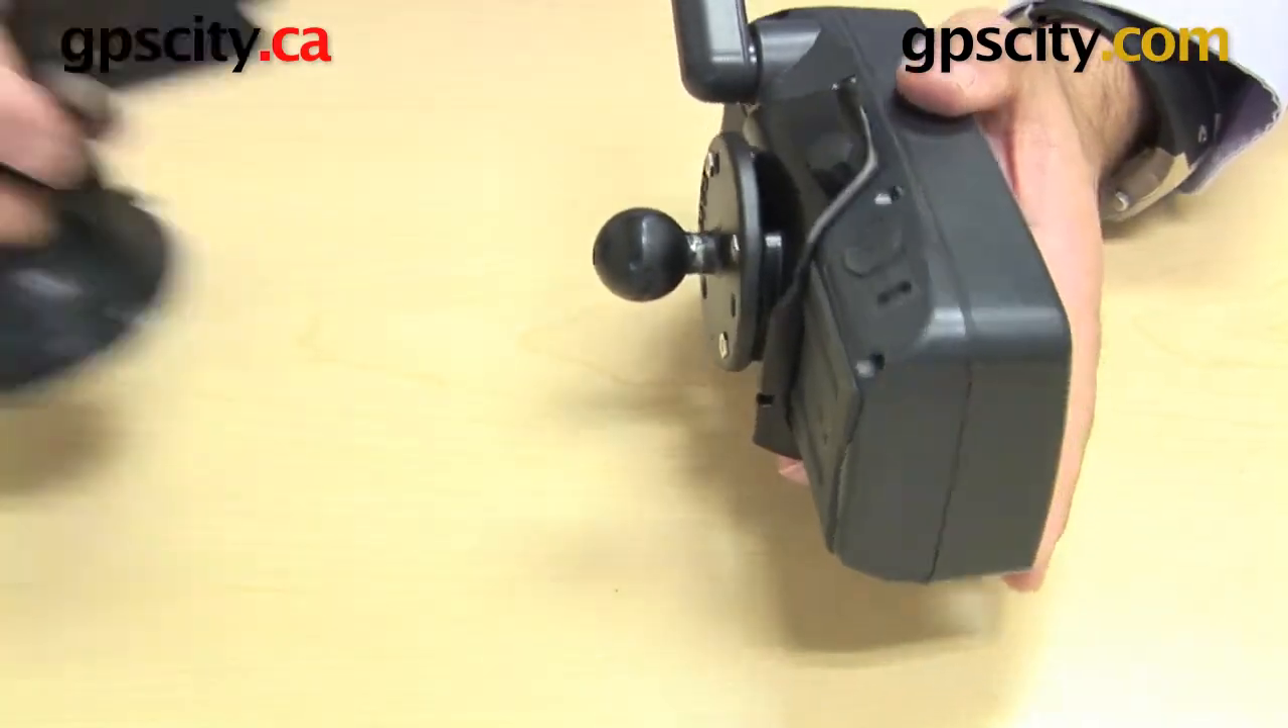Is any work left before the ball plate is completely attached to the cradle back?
No.